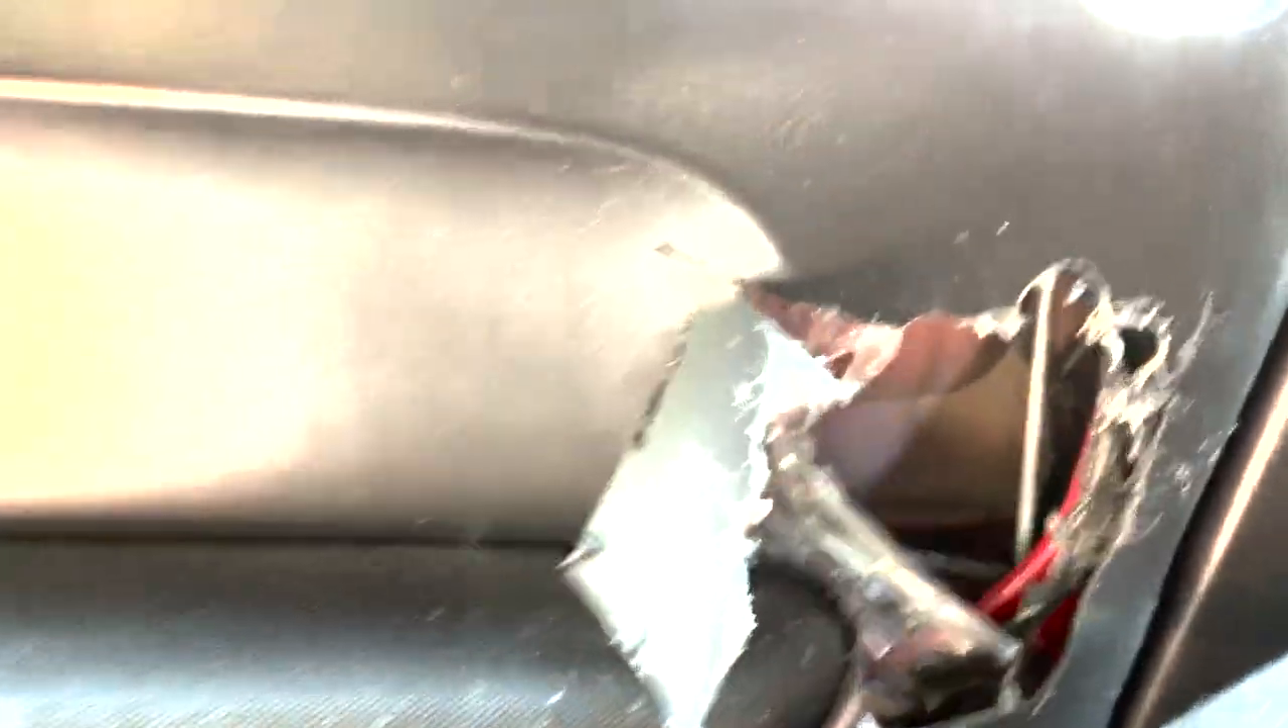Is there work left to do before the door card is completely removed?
Yes.